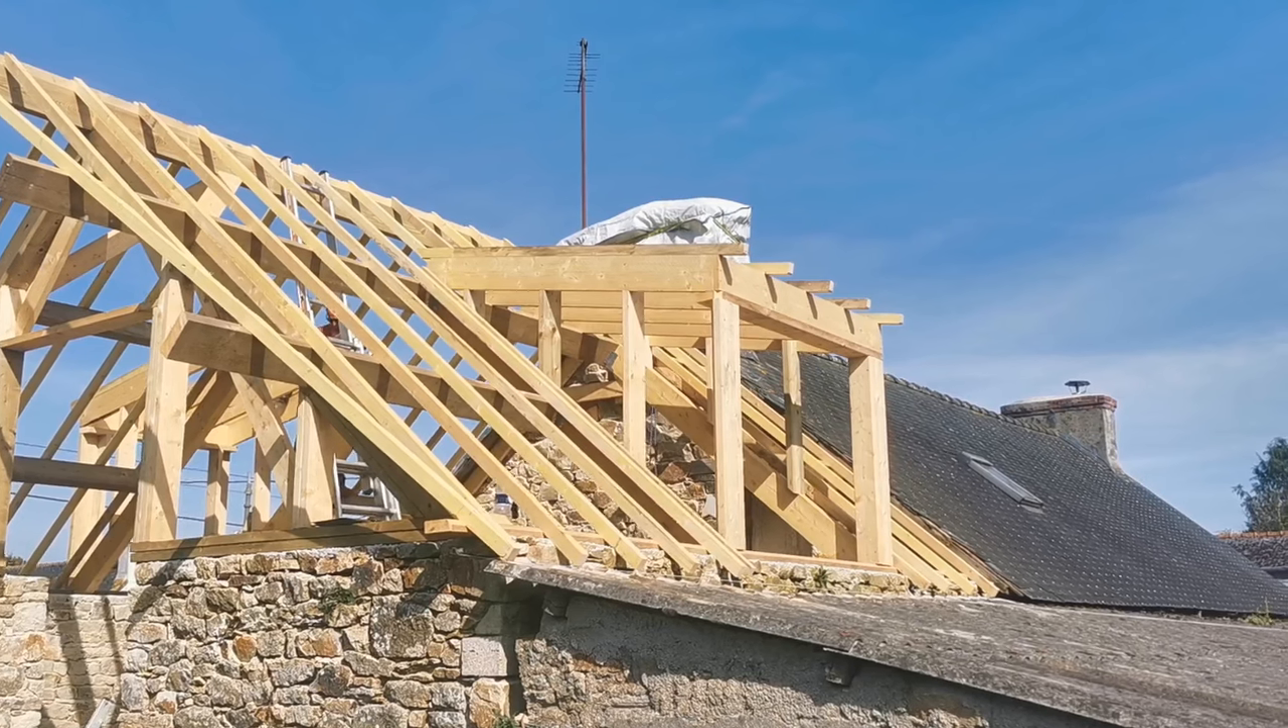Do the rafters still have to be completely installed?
No.